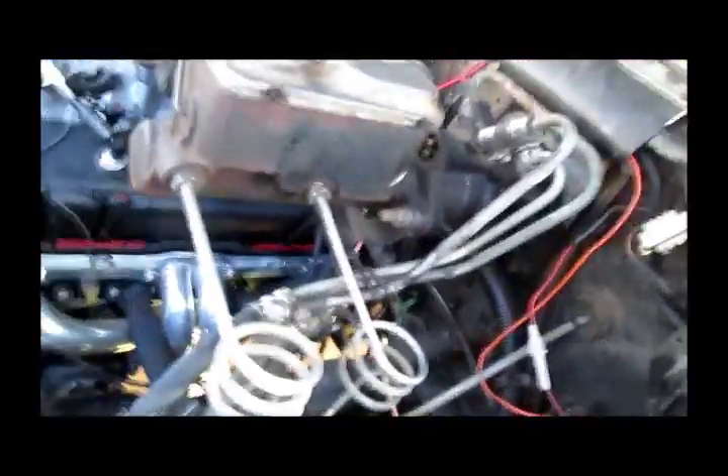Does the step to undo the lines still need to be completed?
Yes.